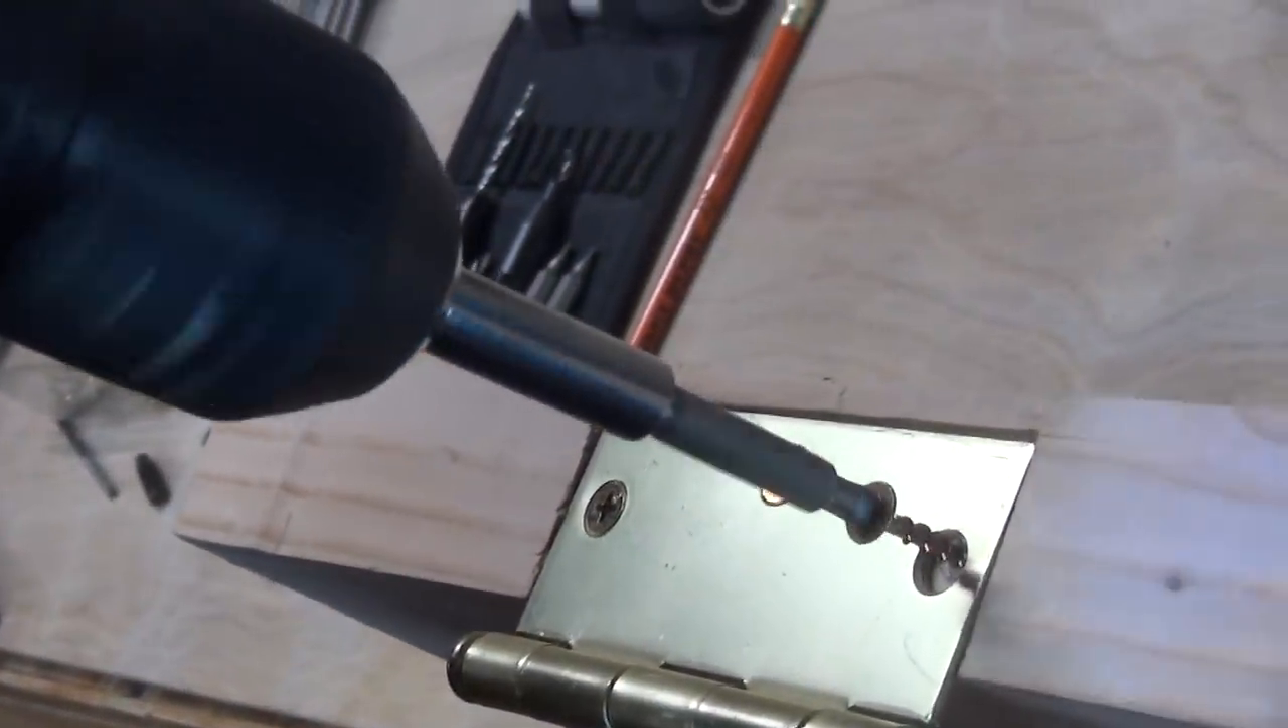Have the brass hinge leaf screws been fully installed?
No.